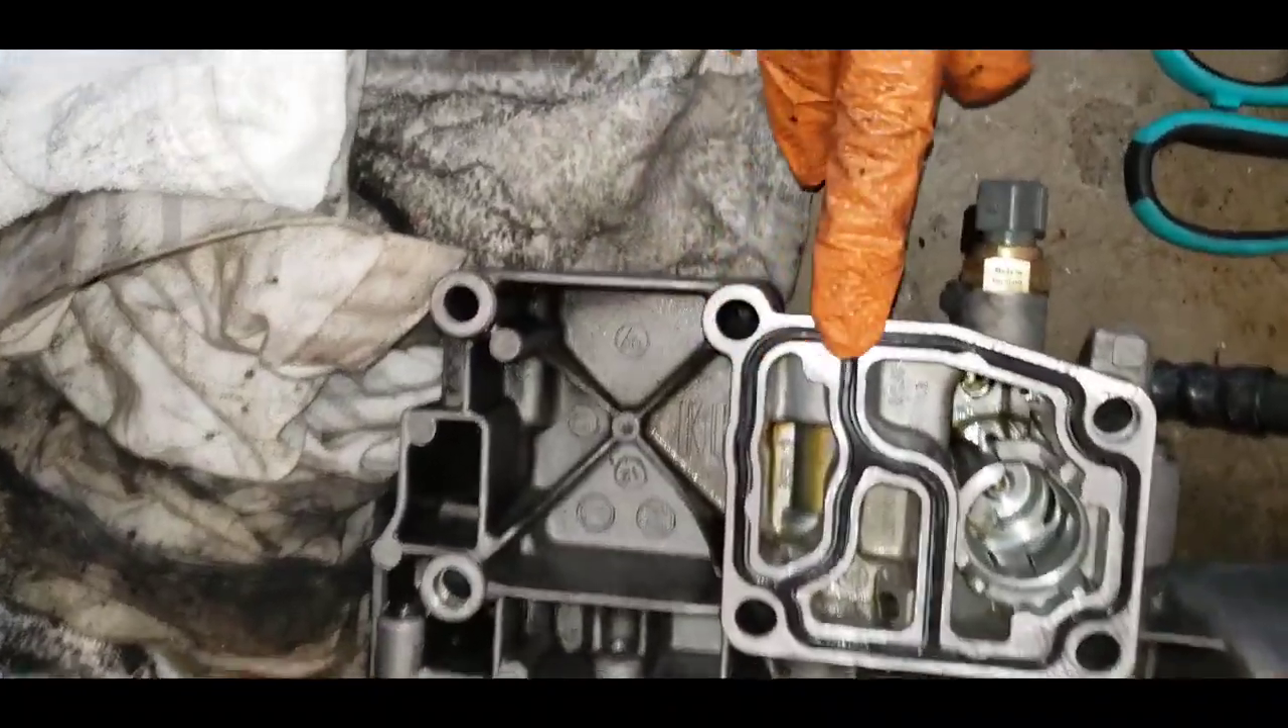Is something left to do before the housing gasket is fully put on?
No.